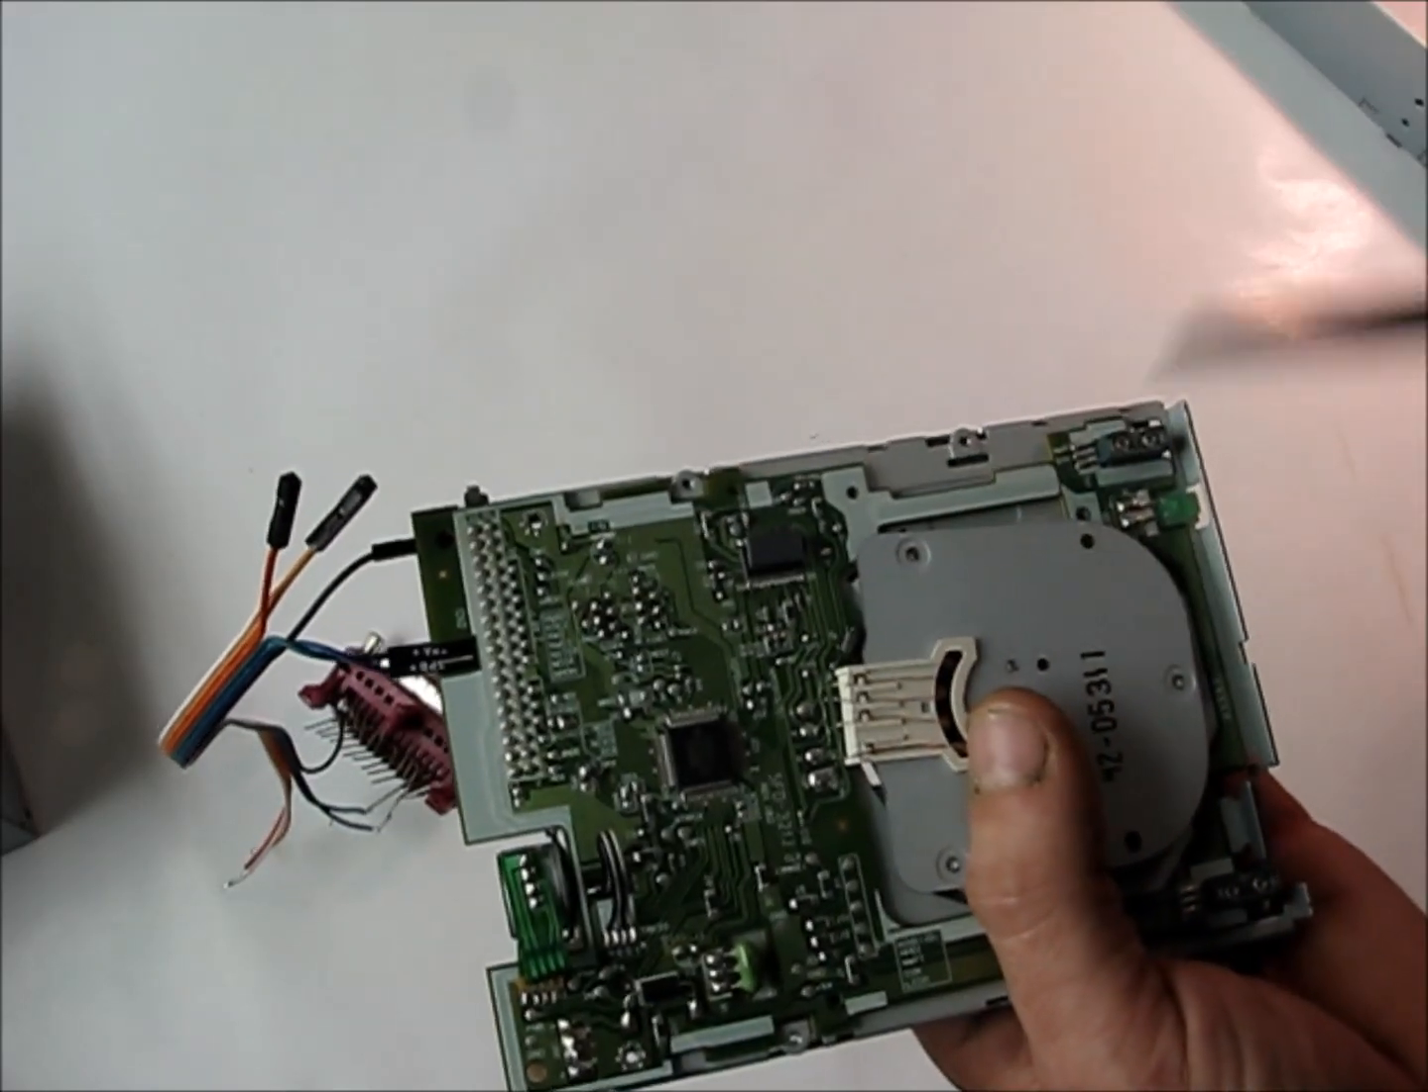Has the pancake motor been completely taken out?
No.